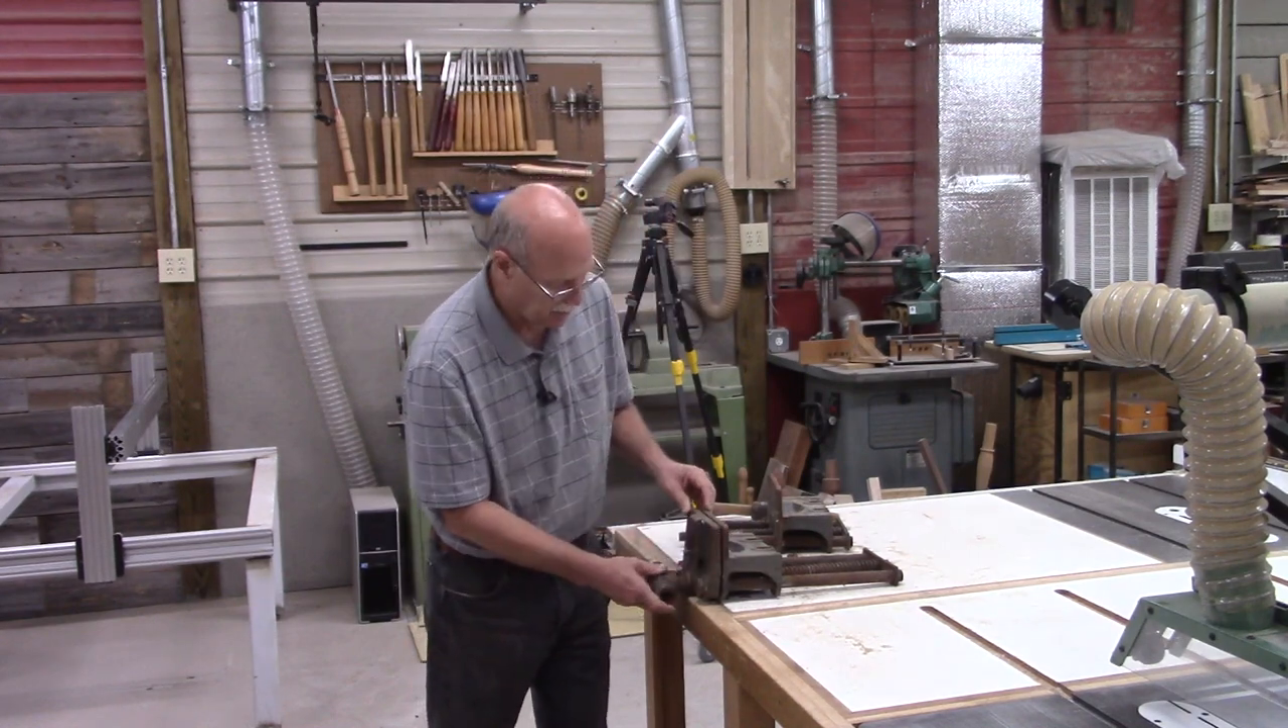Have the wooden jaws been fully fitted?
No.